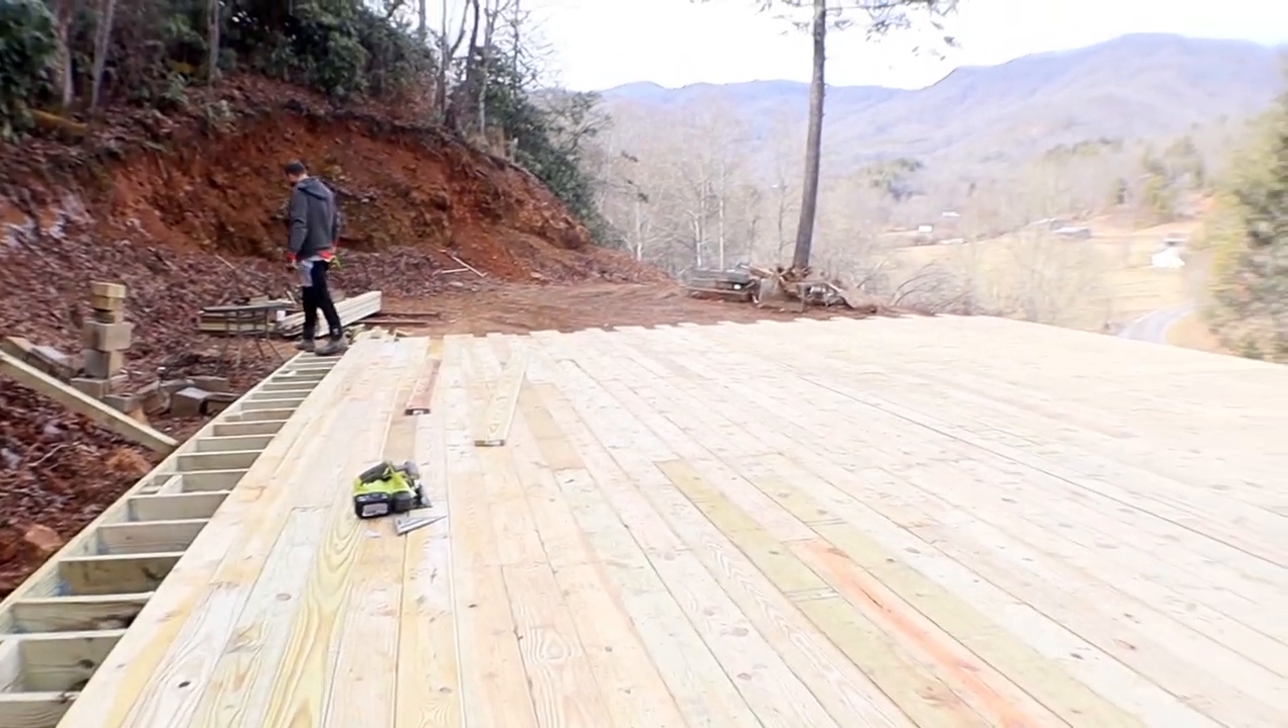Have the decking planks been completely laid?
No.